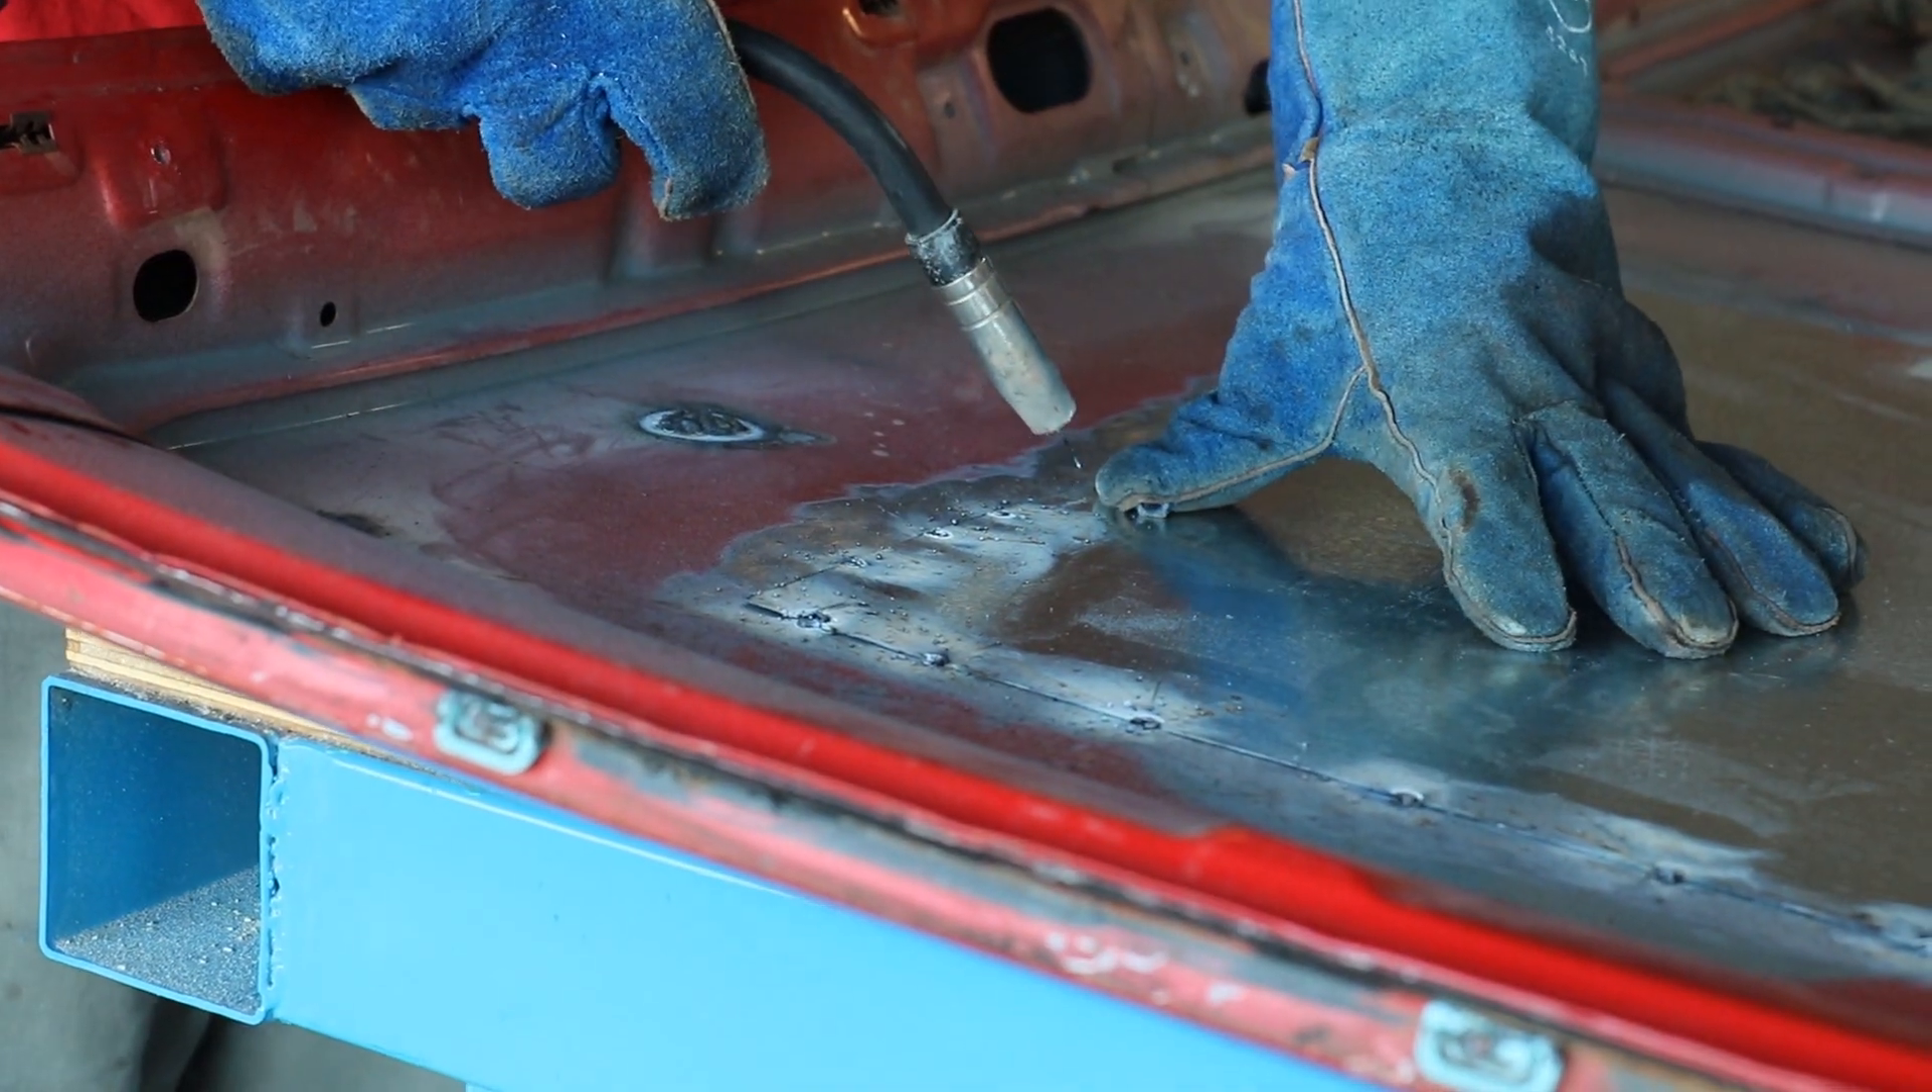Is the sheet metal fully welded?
No.